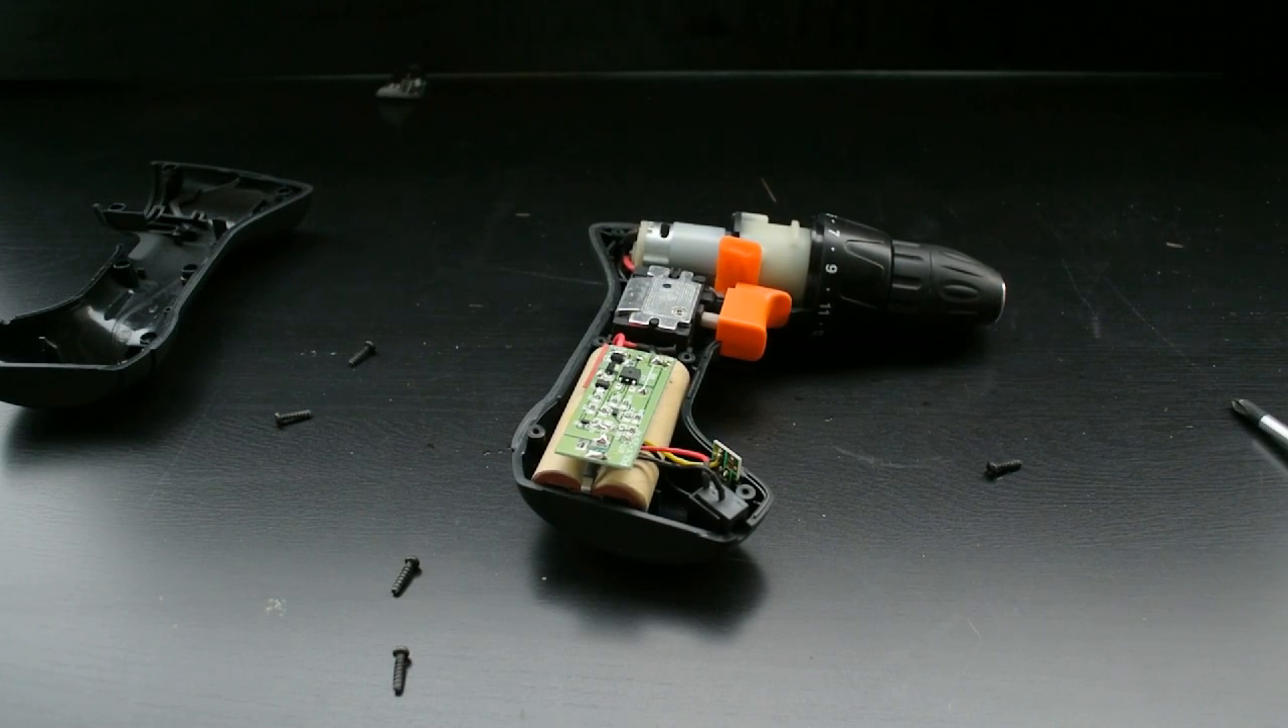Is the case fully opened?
Yes.